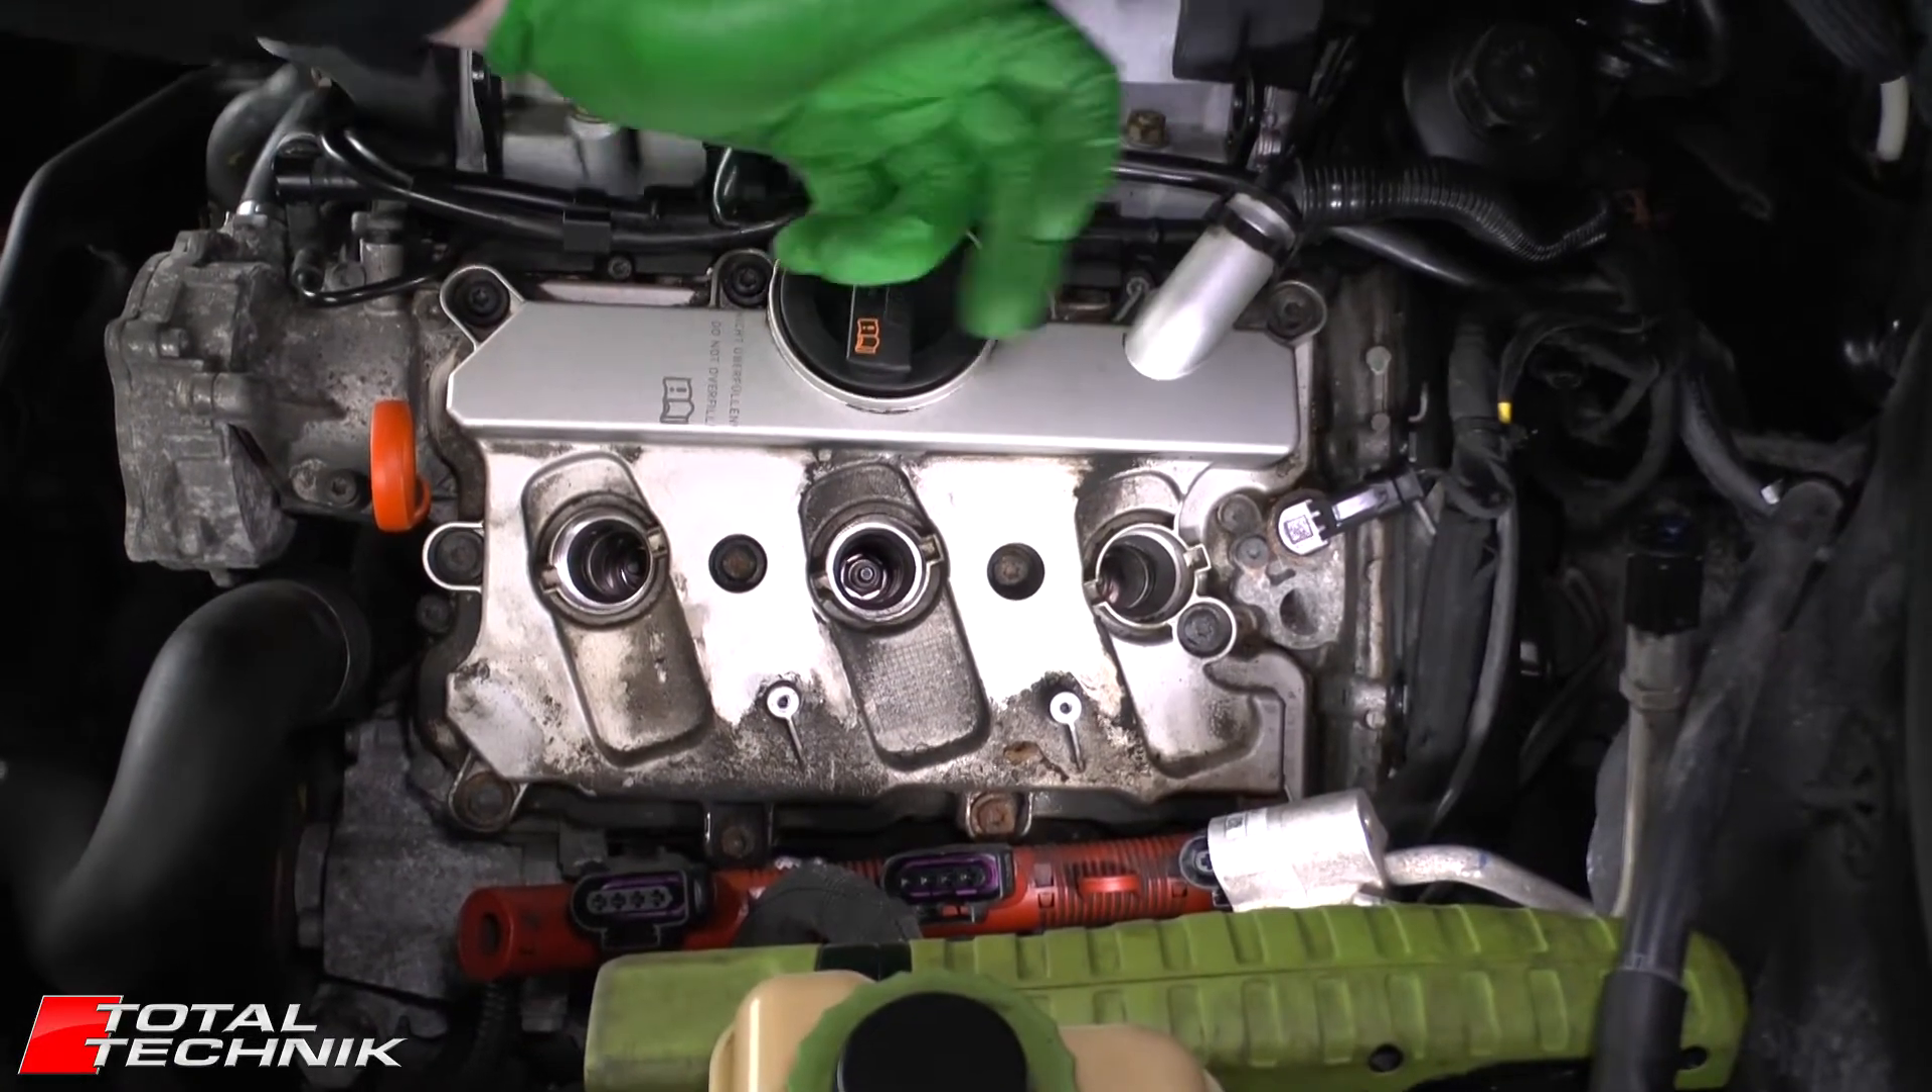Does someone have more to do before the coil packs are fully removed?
No.